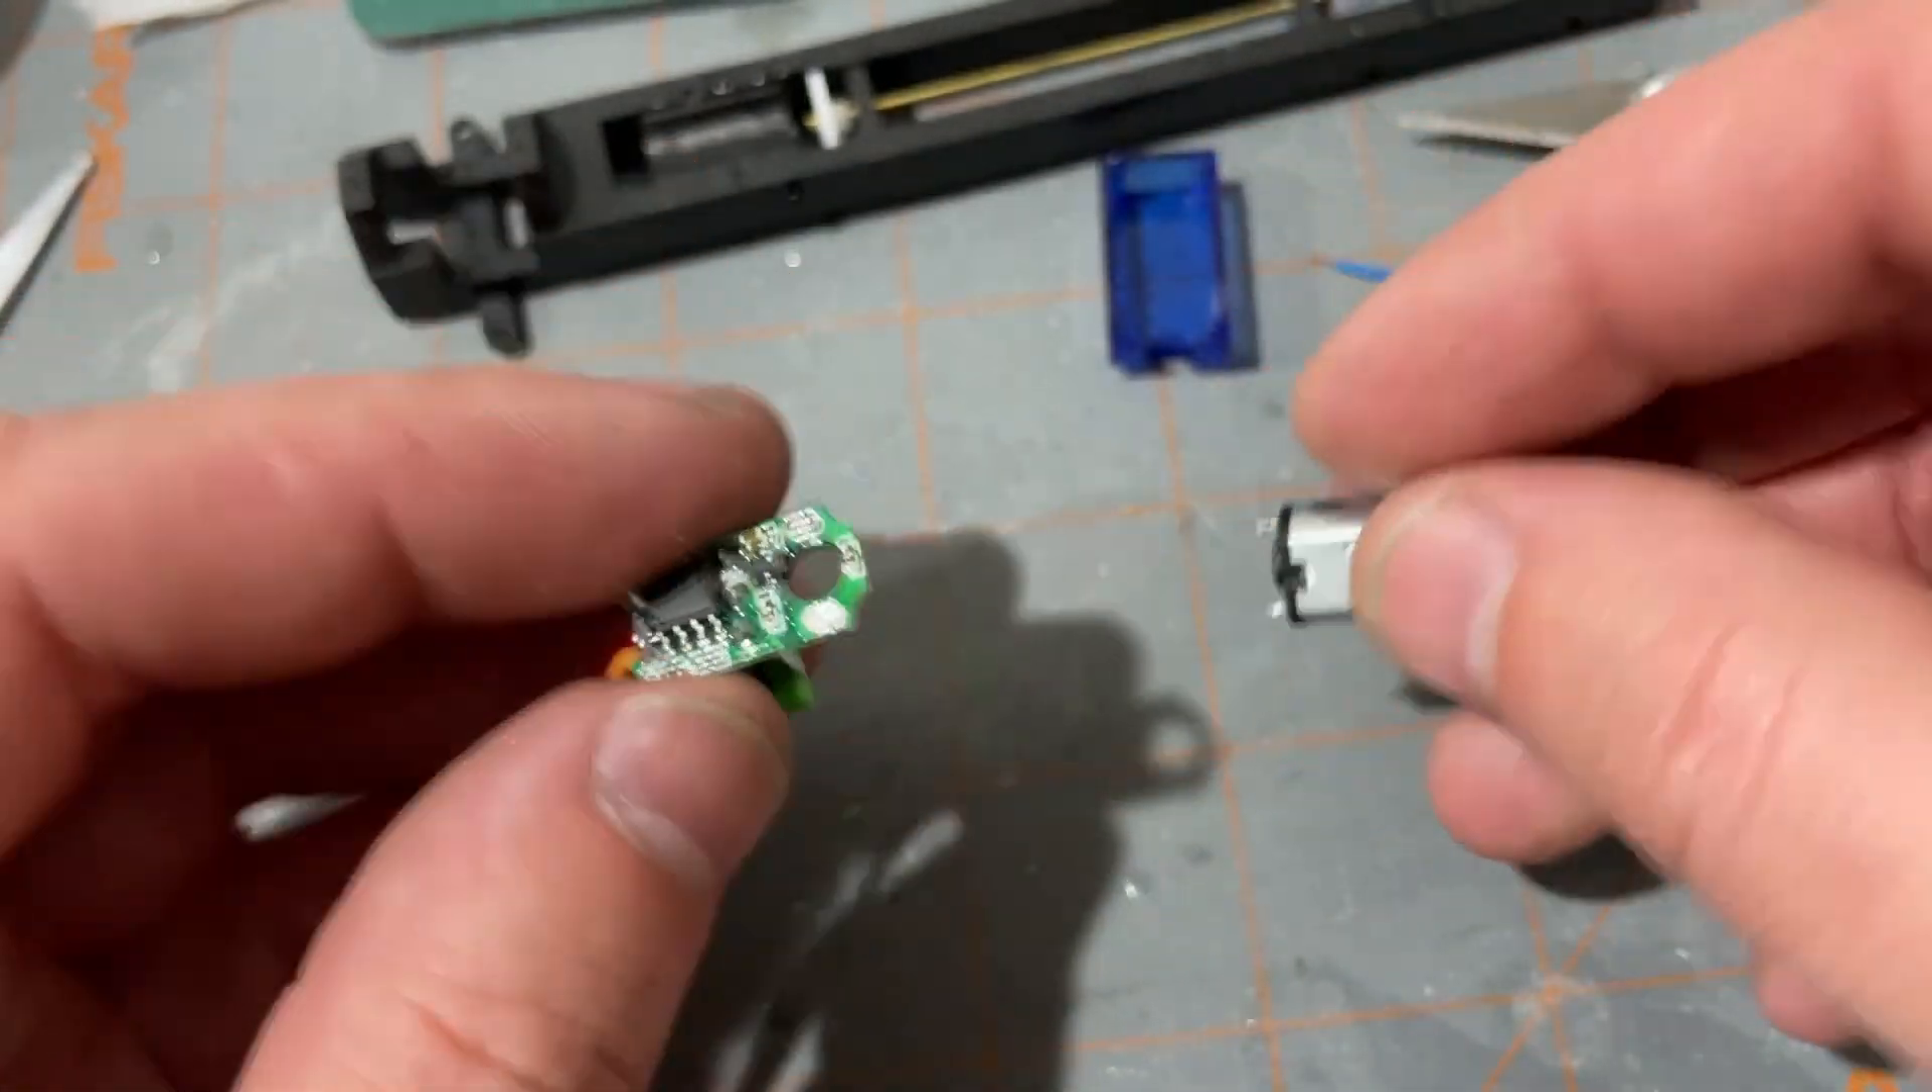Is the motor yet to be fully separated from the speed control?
No.